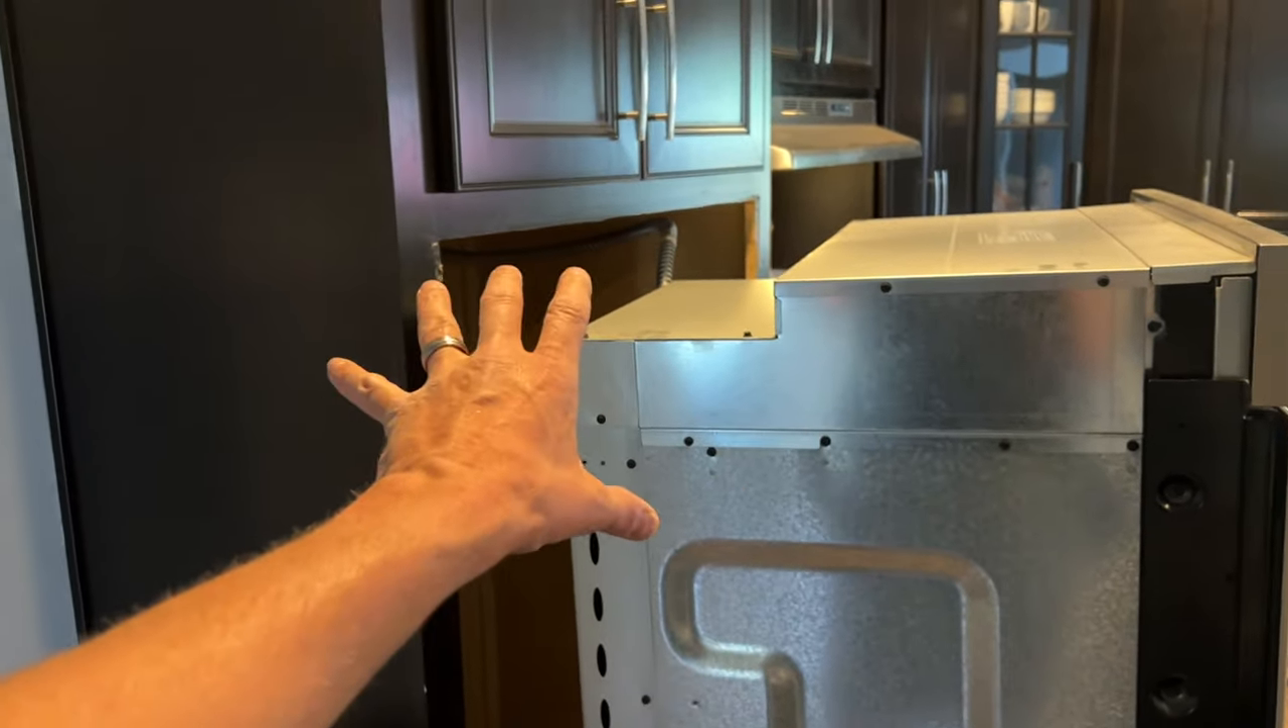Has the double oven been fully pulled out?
Yes.